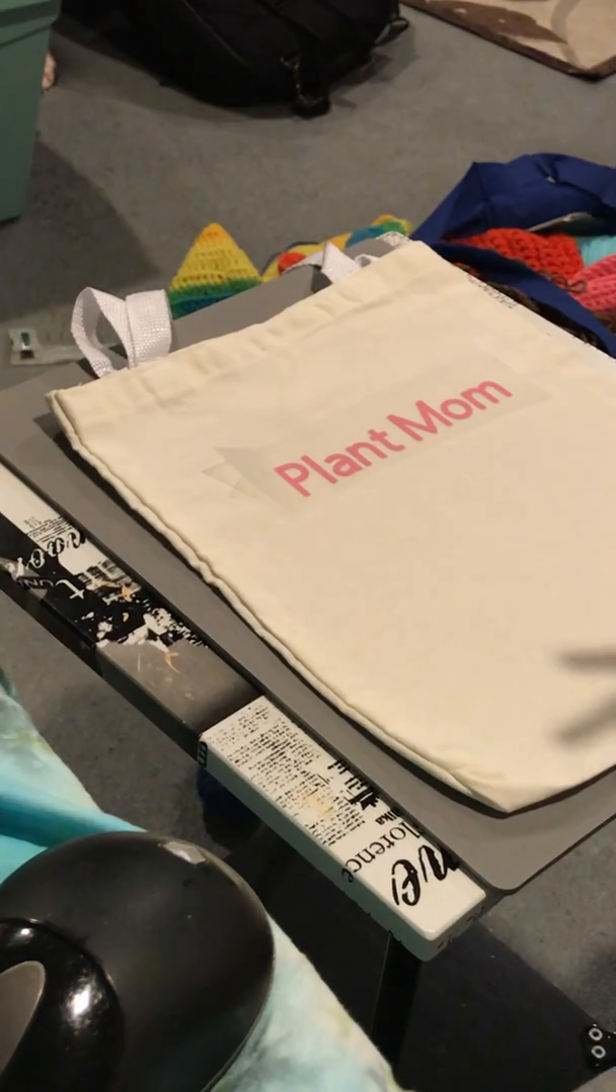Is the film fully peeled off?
No.